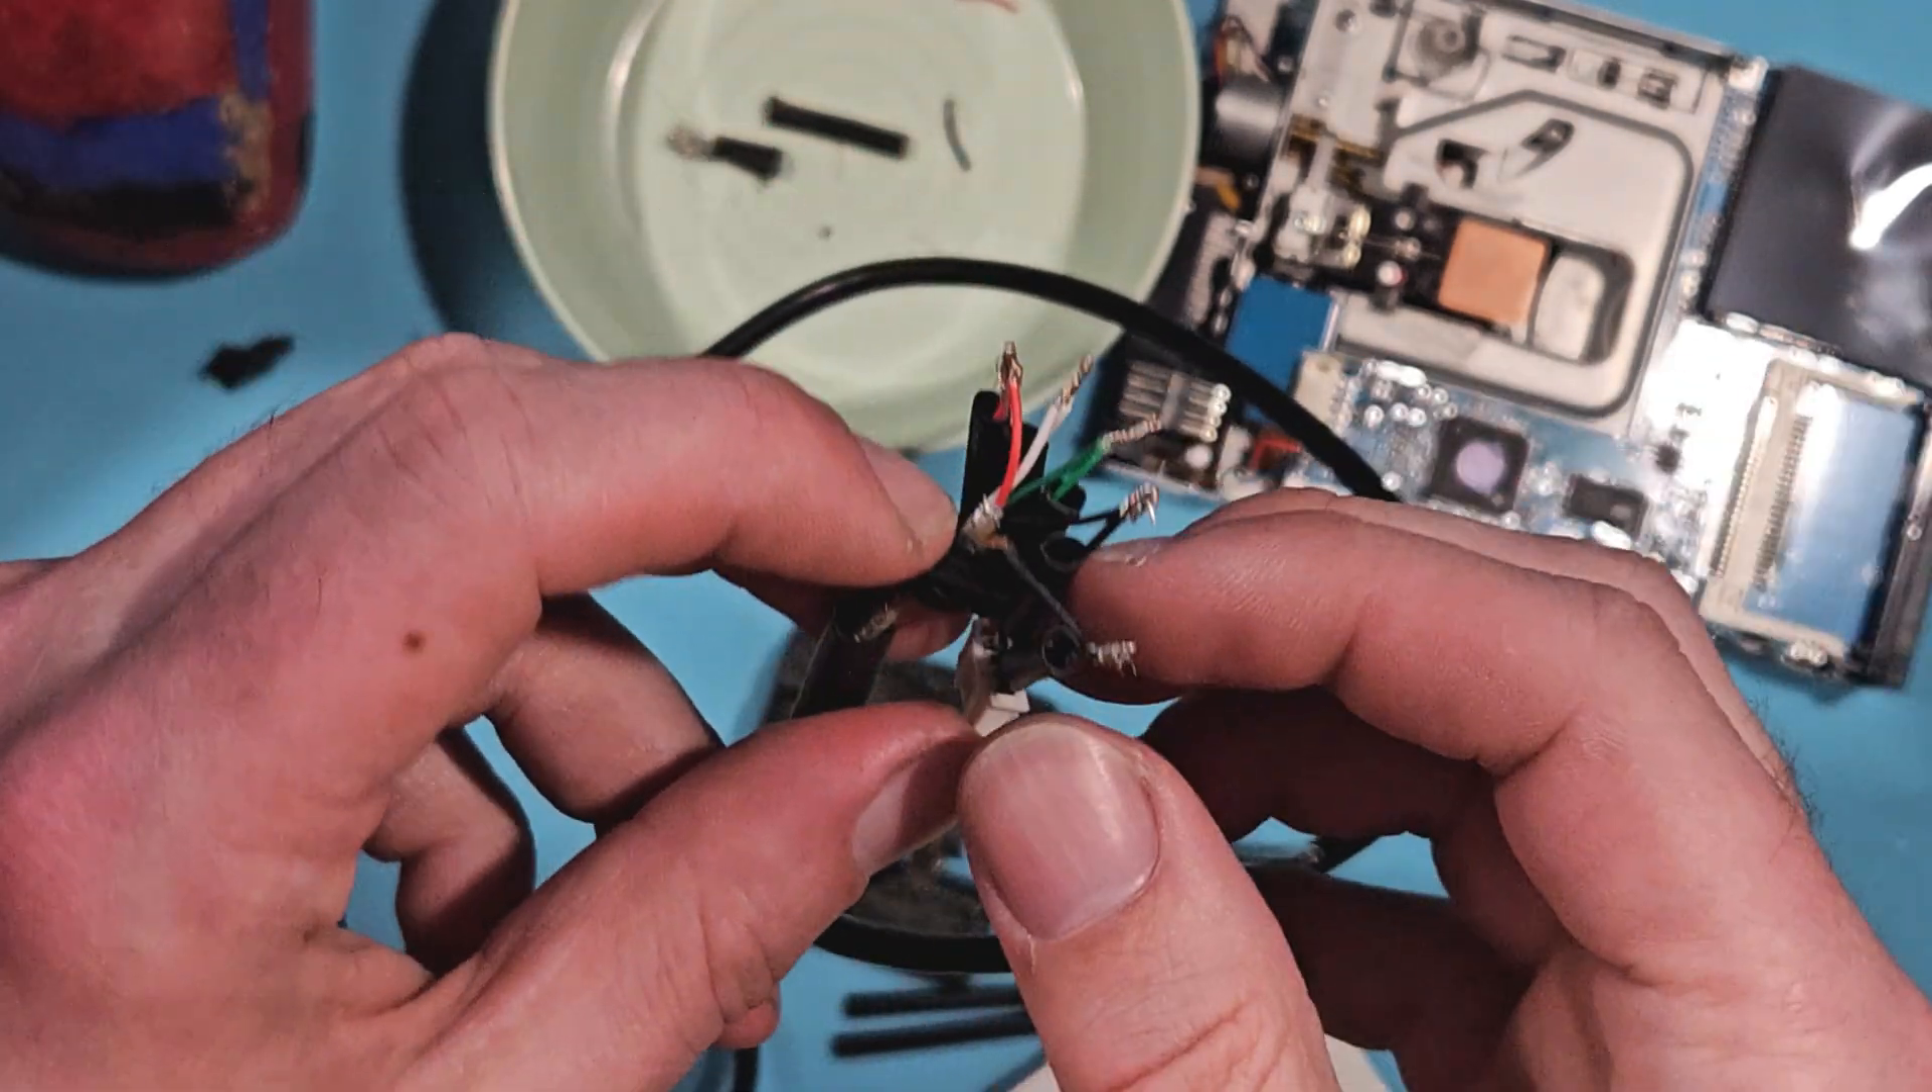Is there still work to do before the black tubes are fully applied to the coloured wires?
Yes.